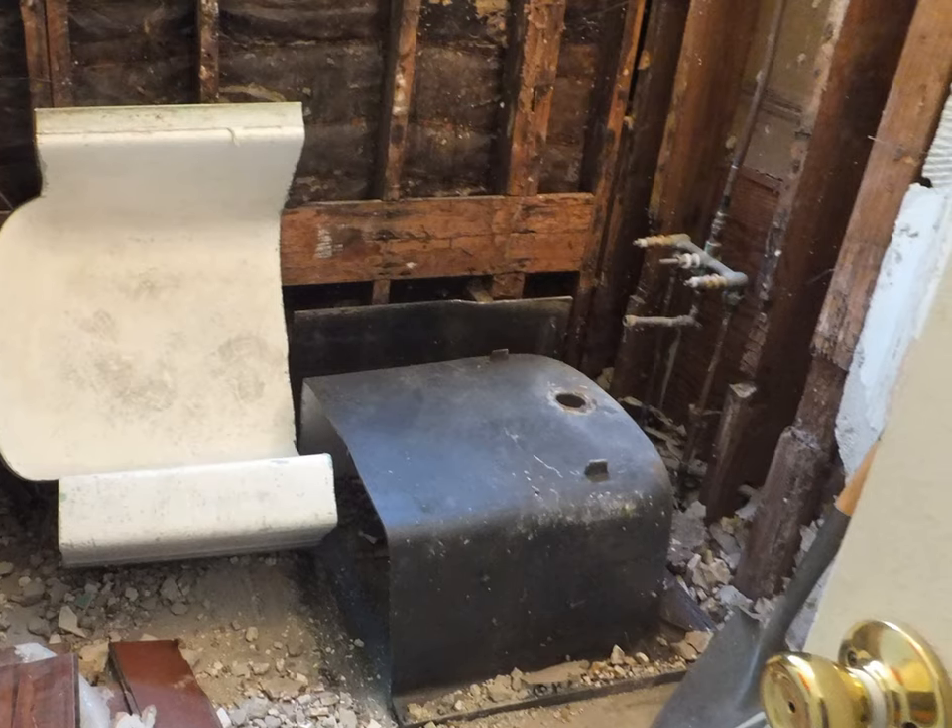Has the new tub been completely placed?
No.